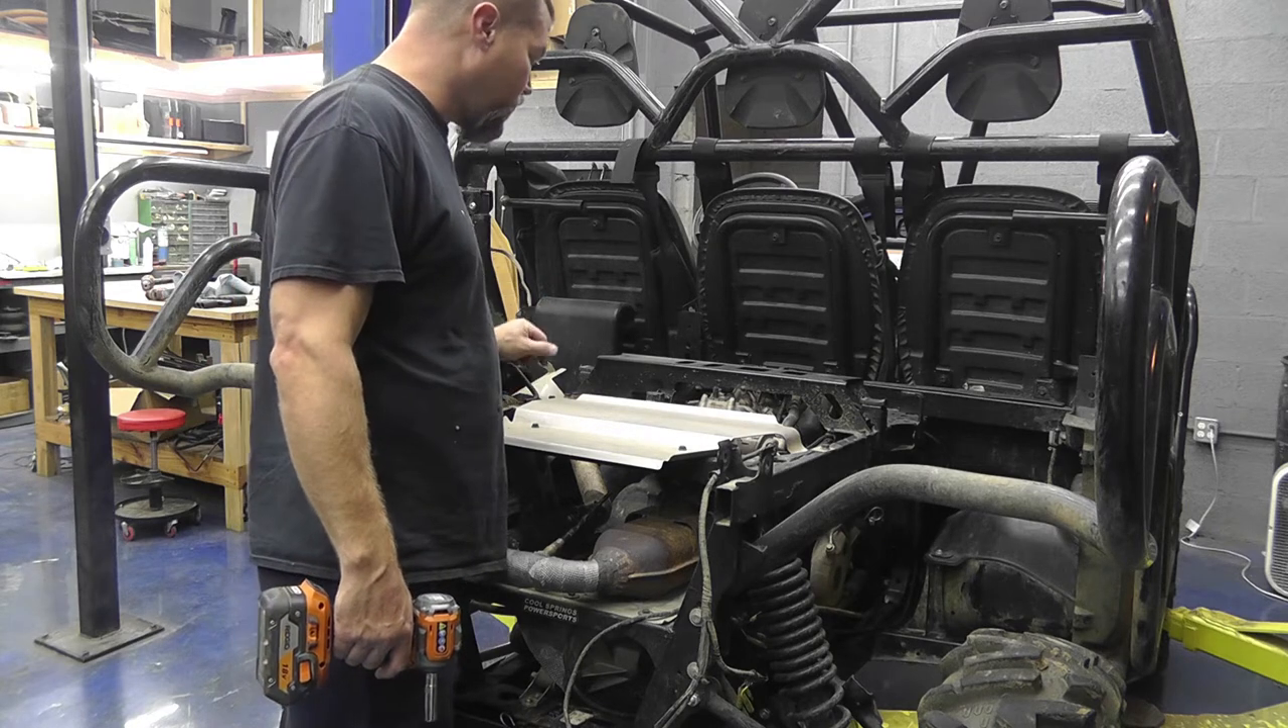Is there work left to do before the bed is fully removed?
No.